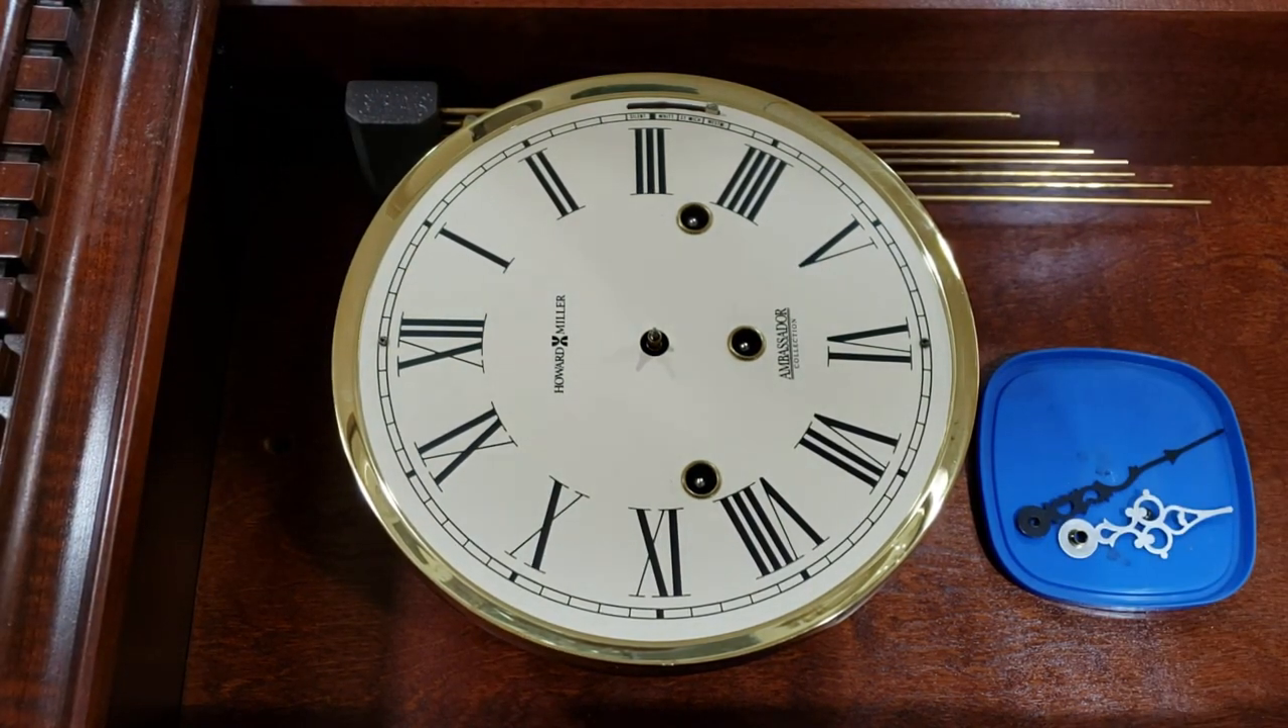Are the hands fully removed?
Yes.